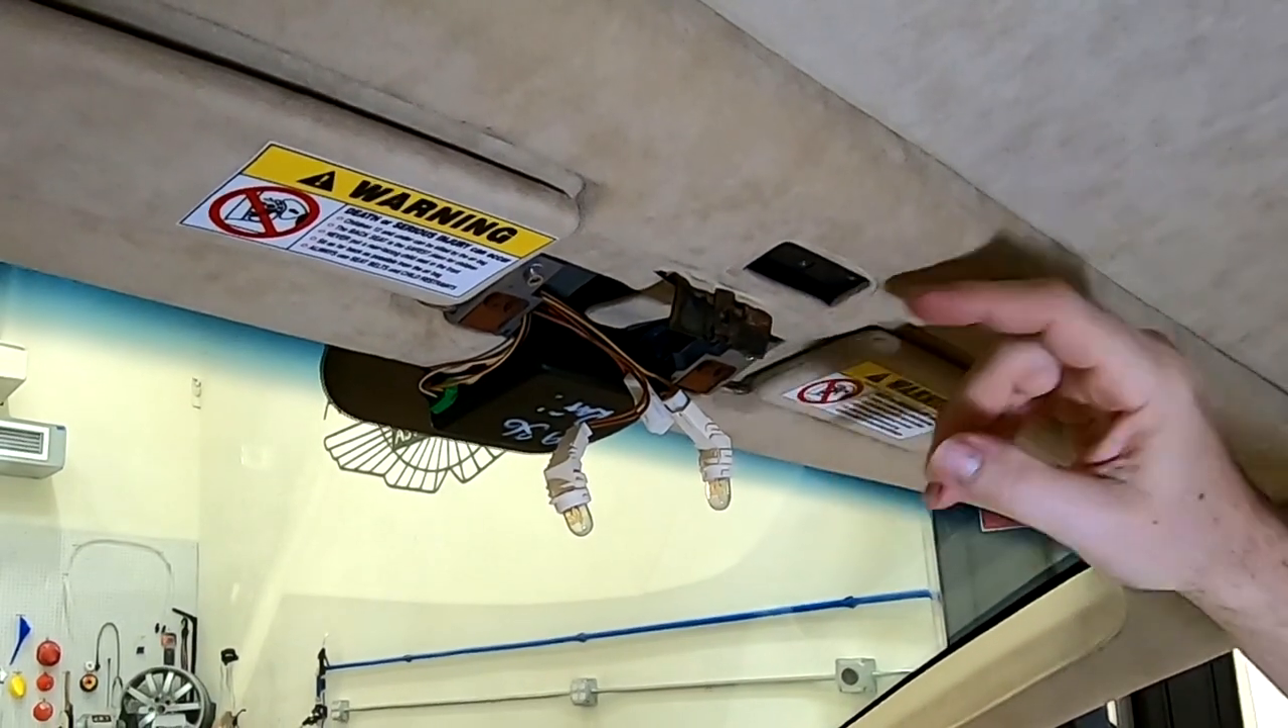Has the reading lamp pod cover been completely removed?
Yes.